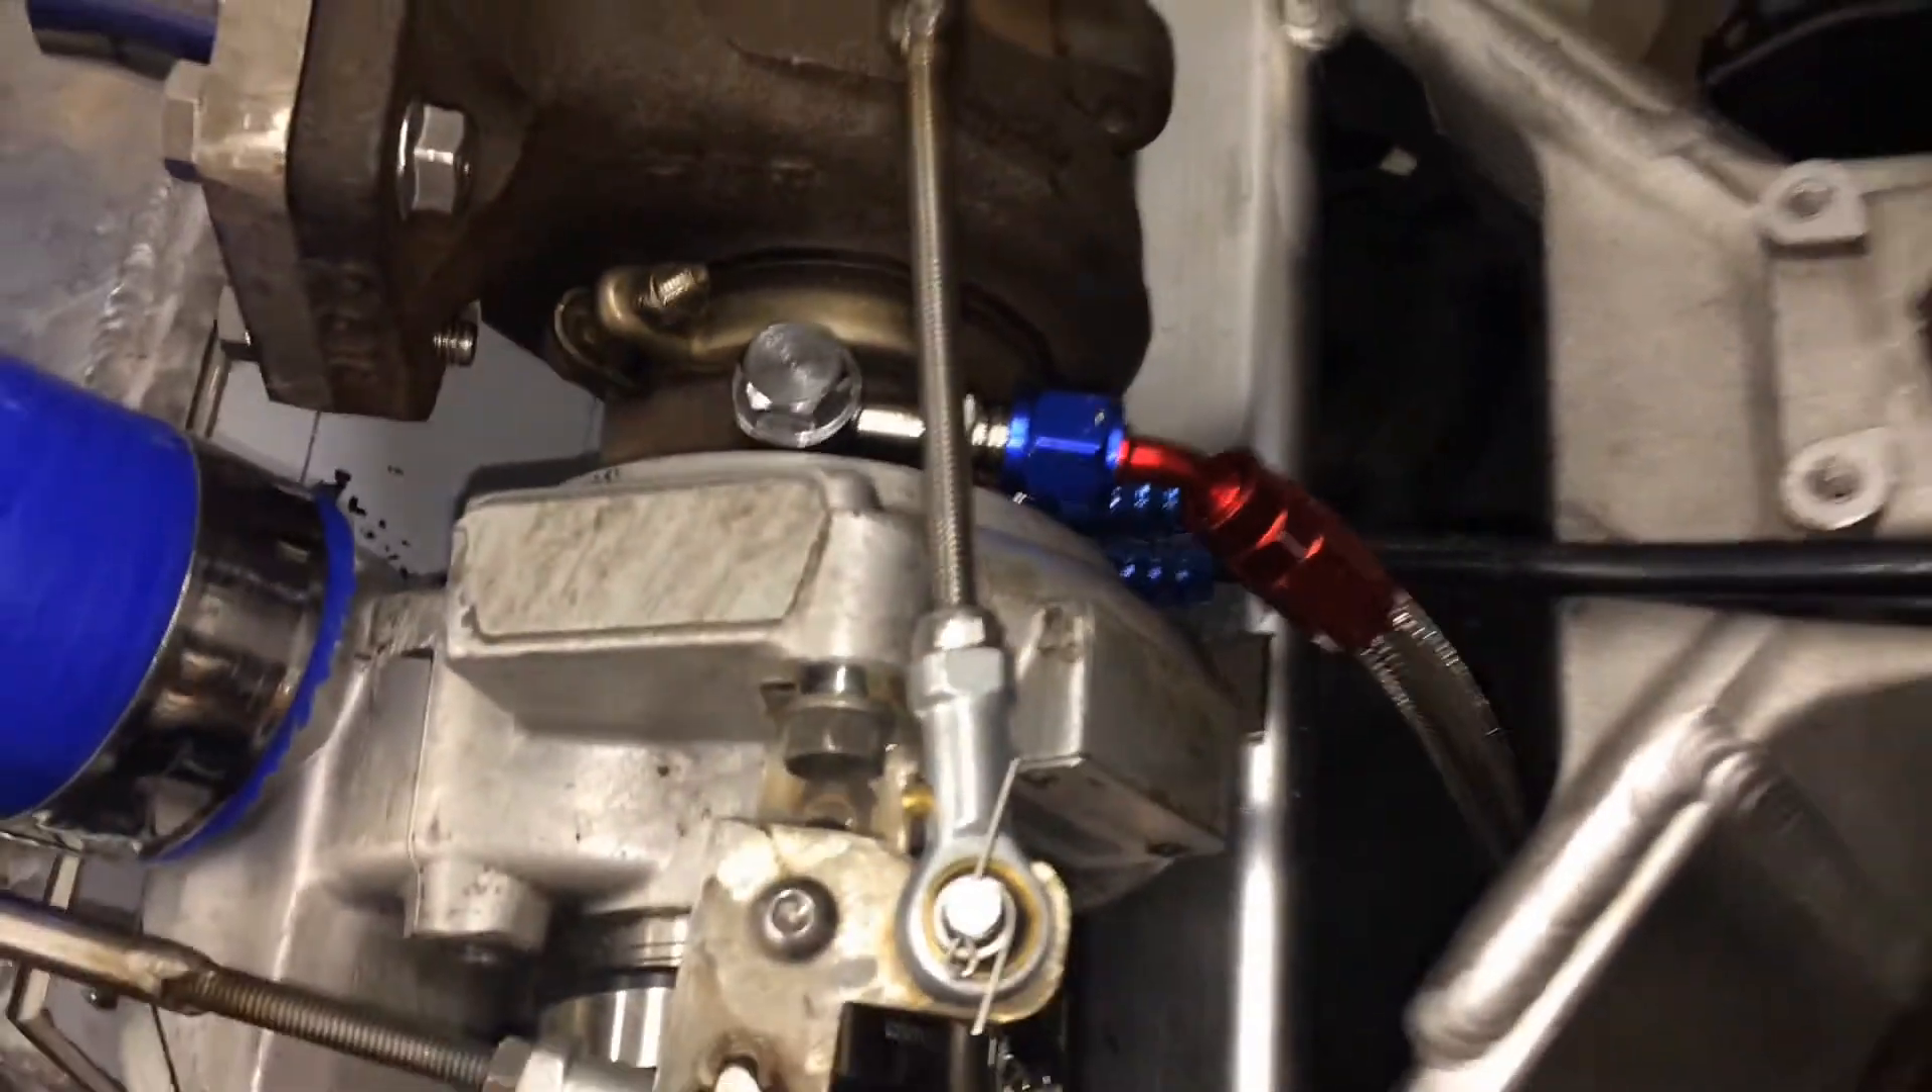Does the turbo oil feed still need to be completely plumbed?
No.